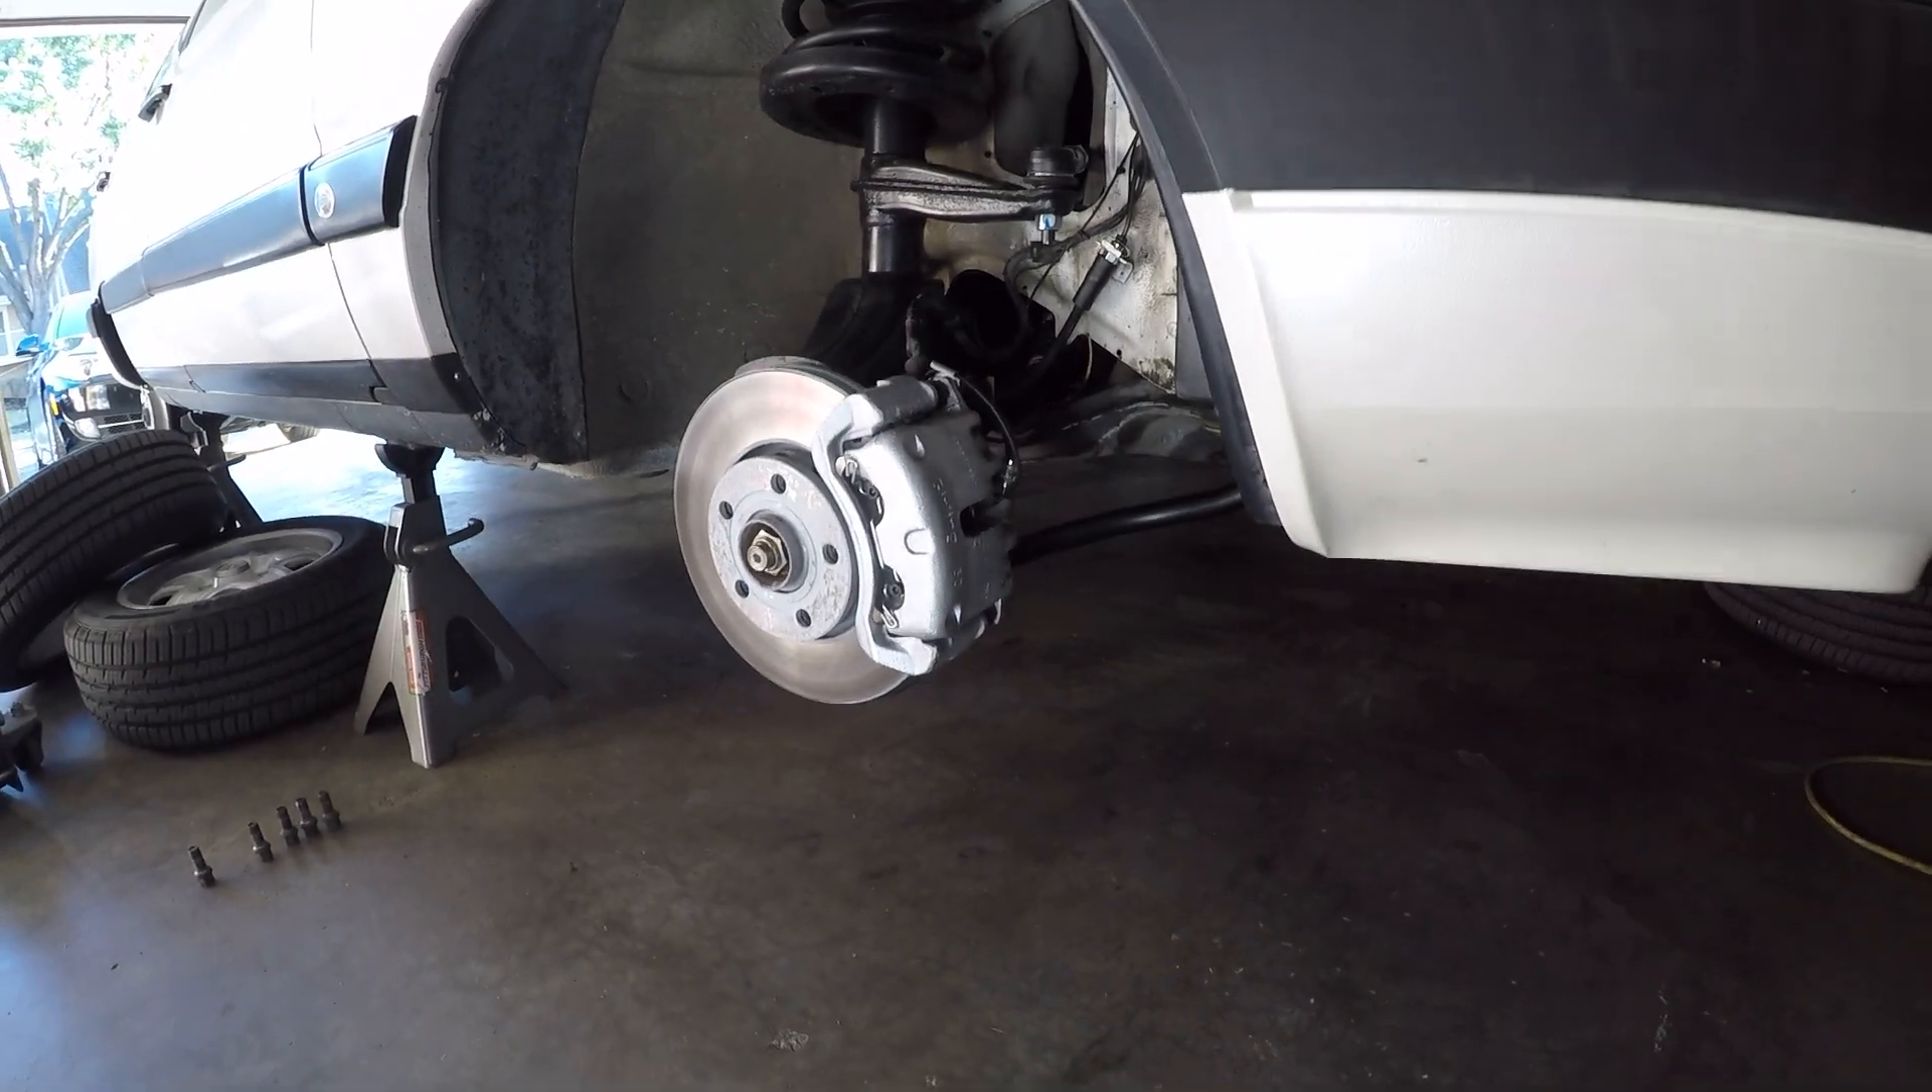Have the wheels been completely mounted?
No.